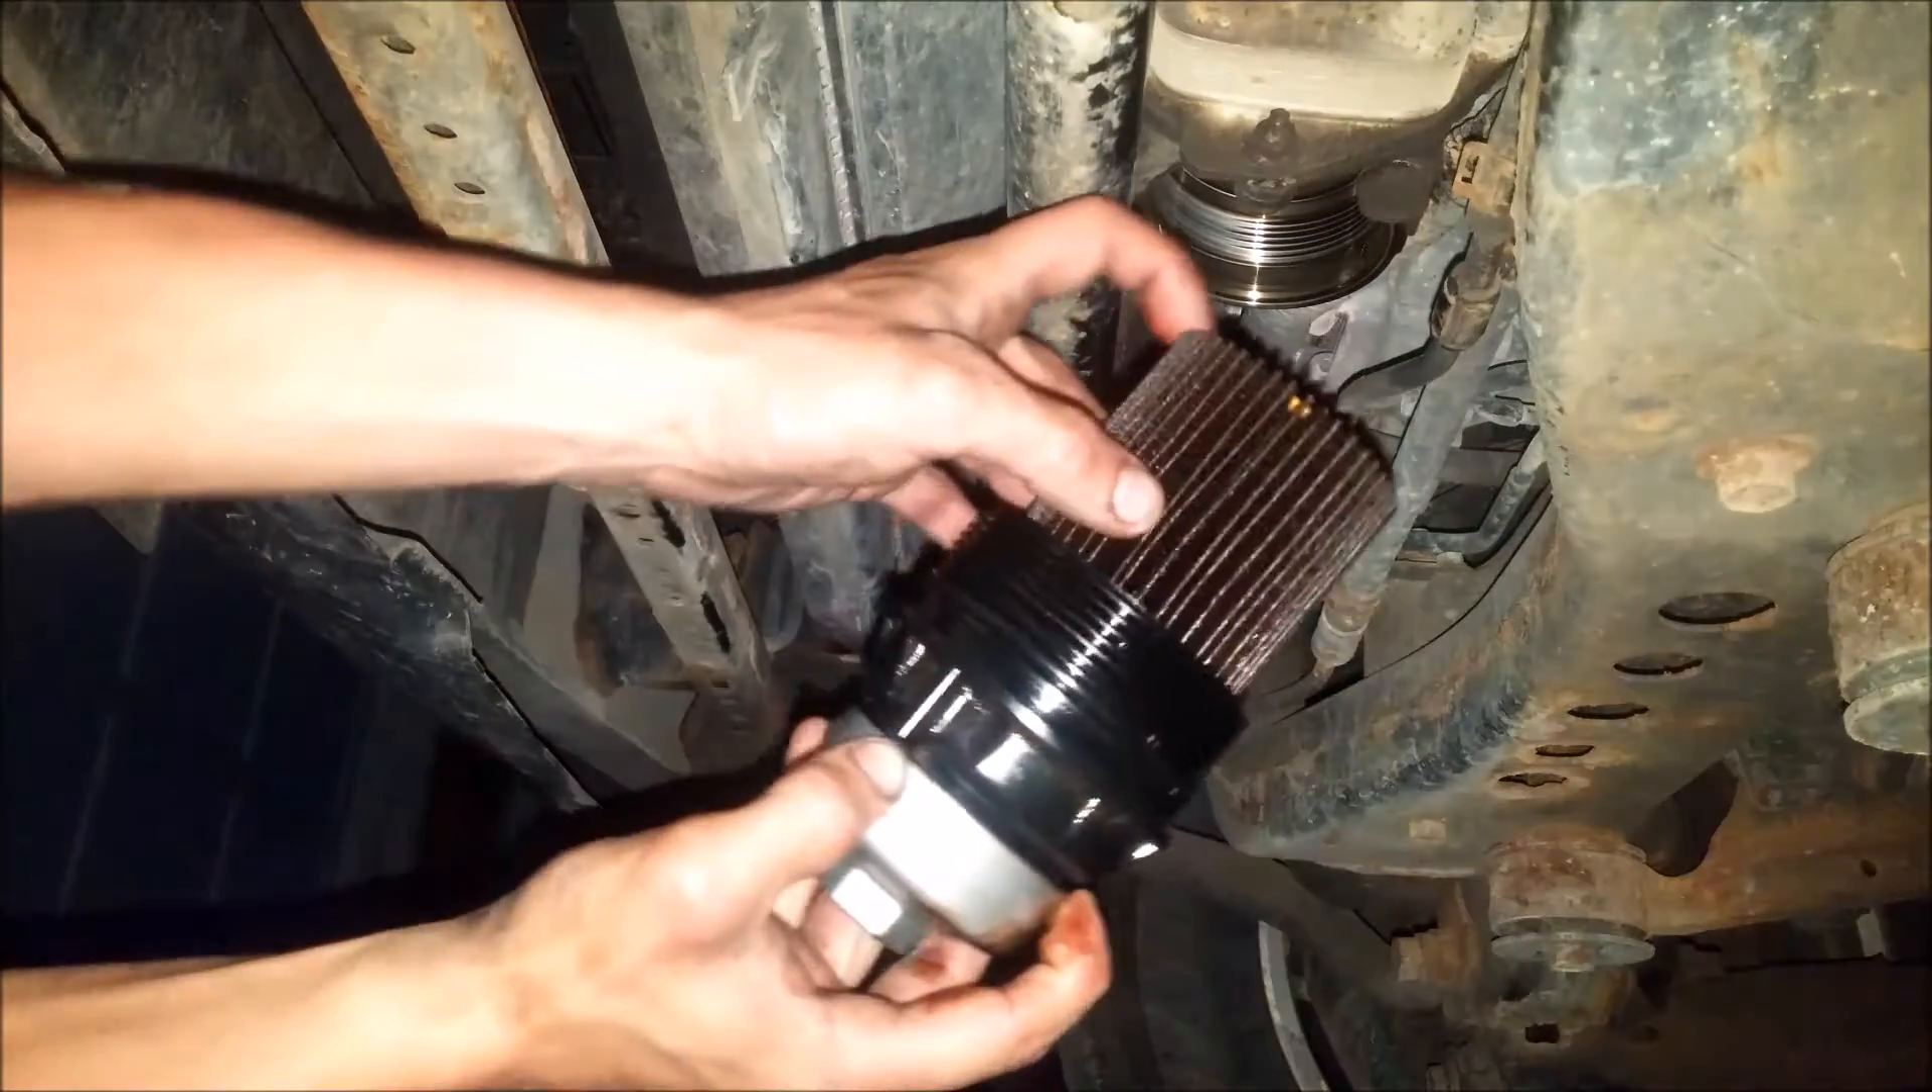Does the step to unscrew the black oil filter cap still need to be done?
No.